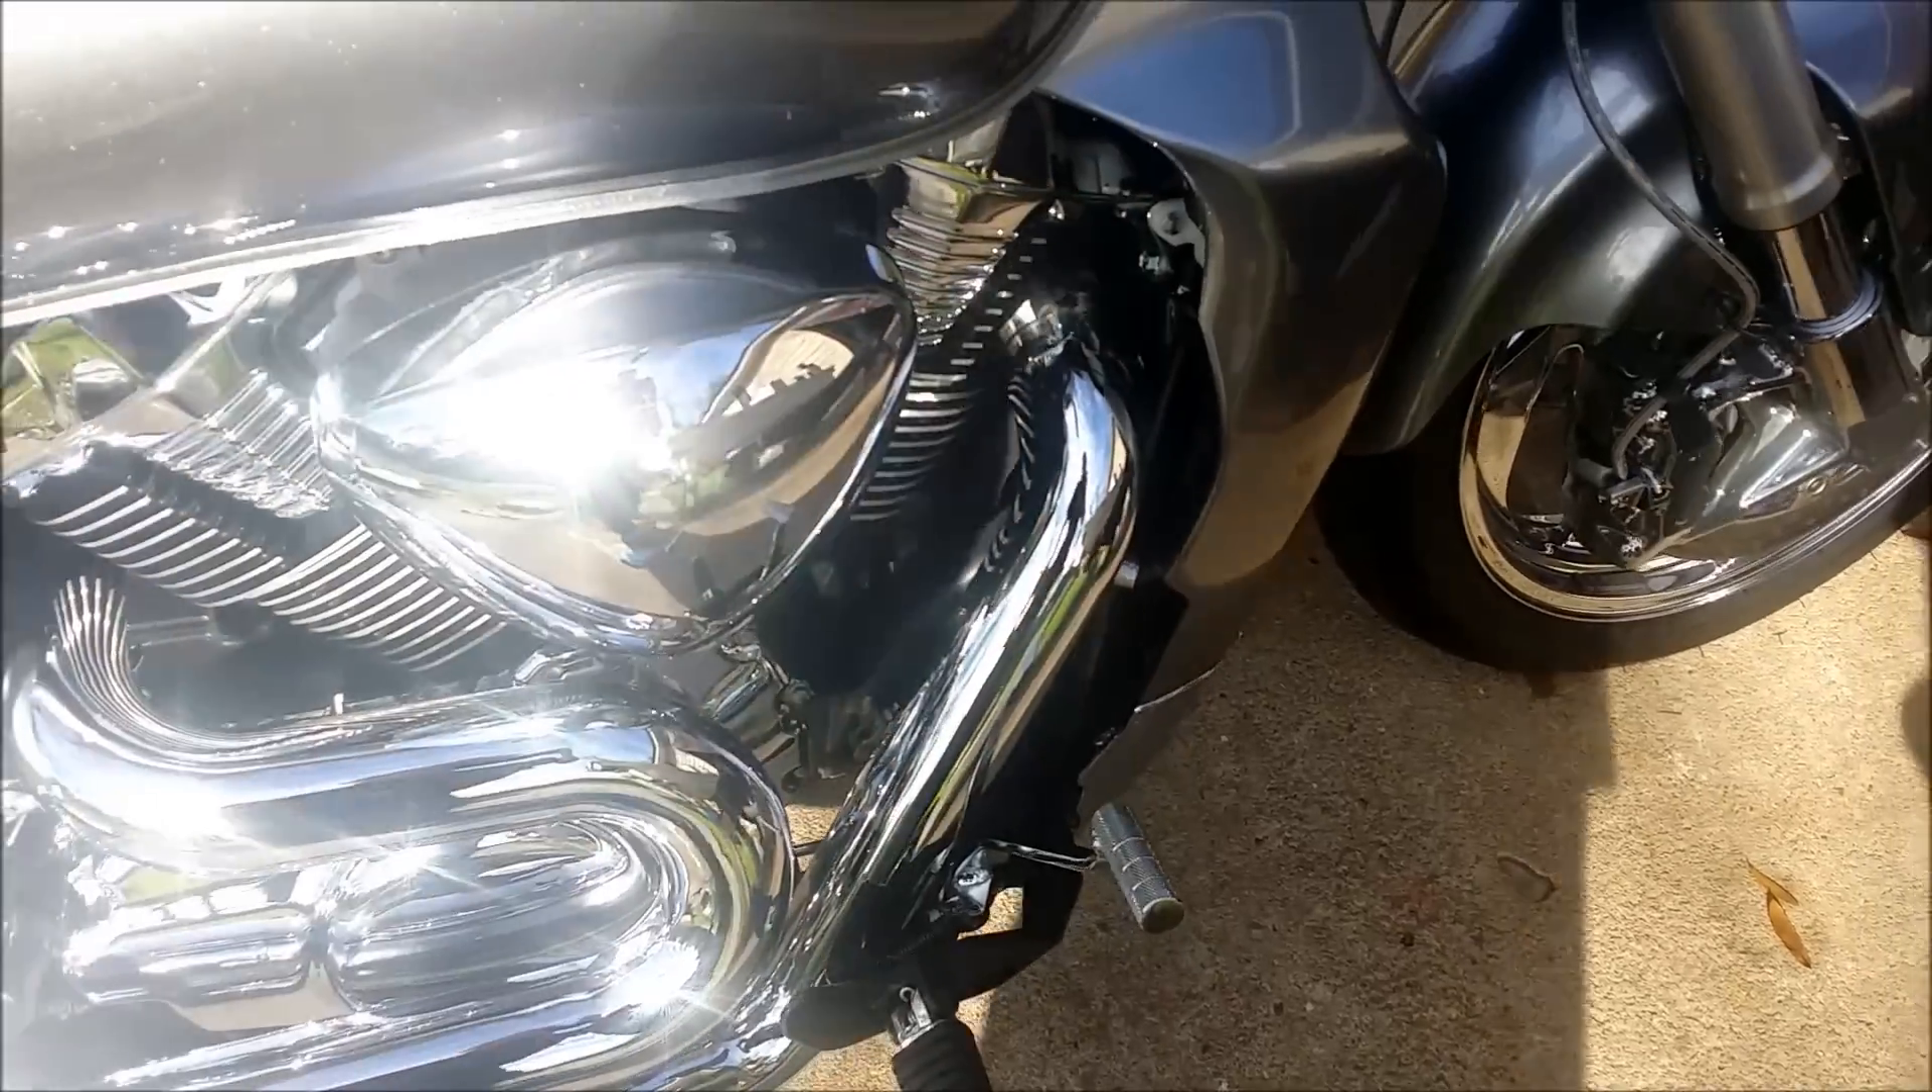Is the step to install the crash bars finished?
No.